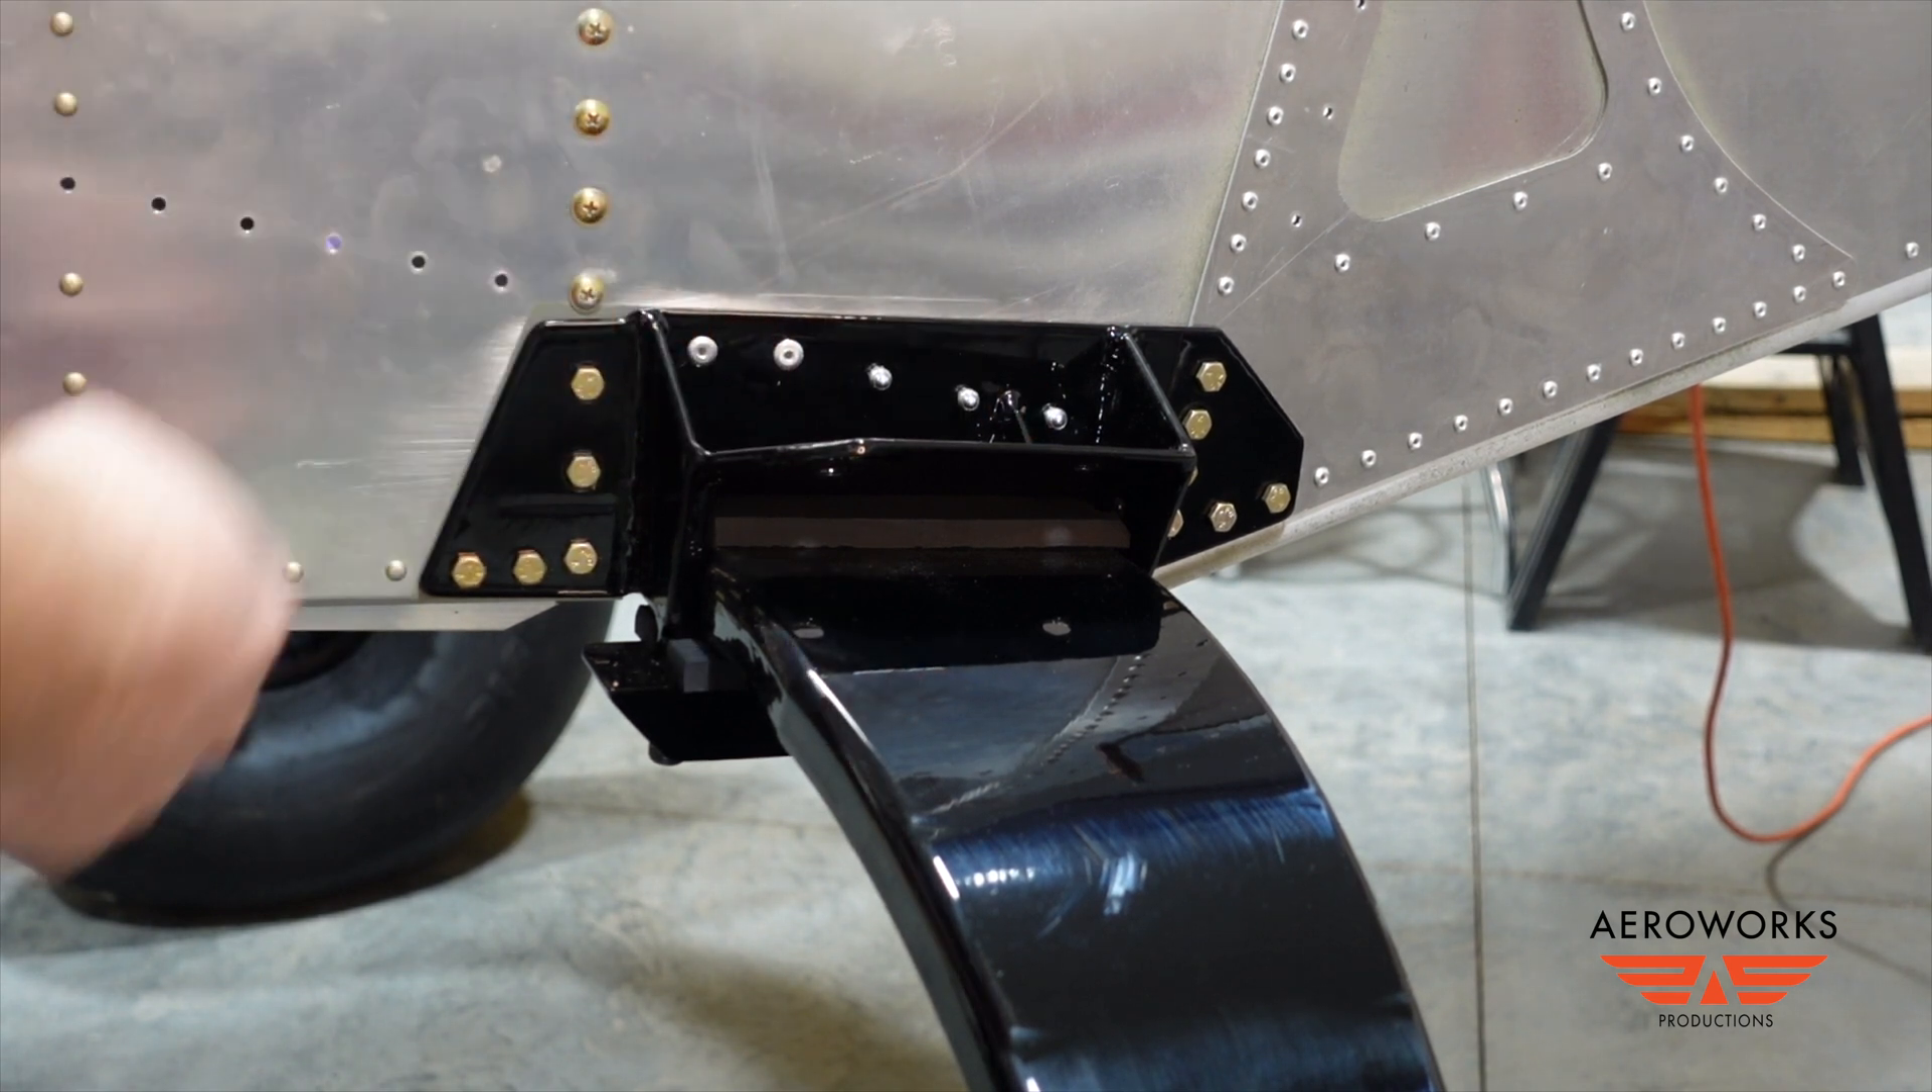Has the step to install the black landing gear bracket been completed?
Yes.